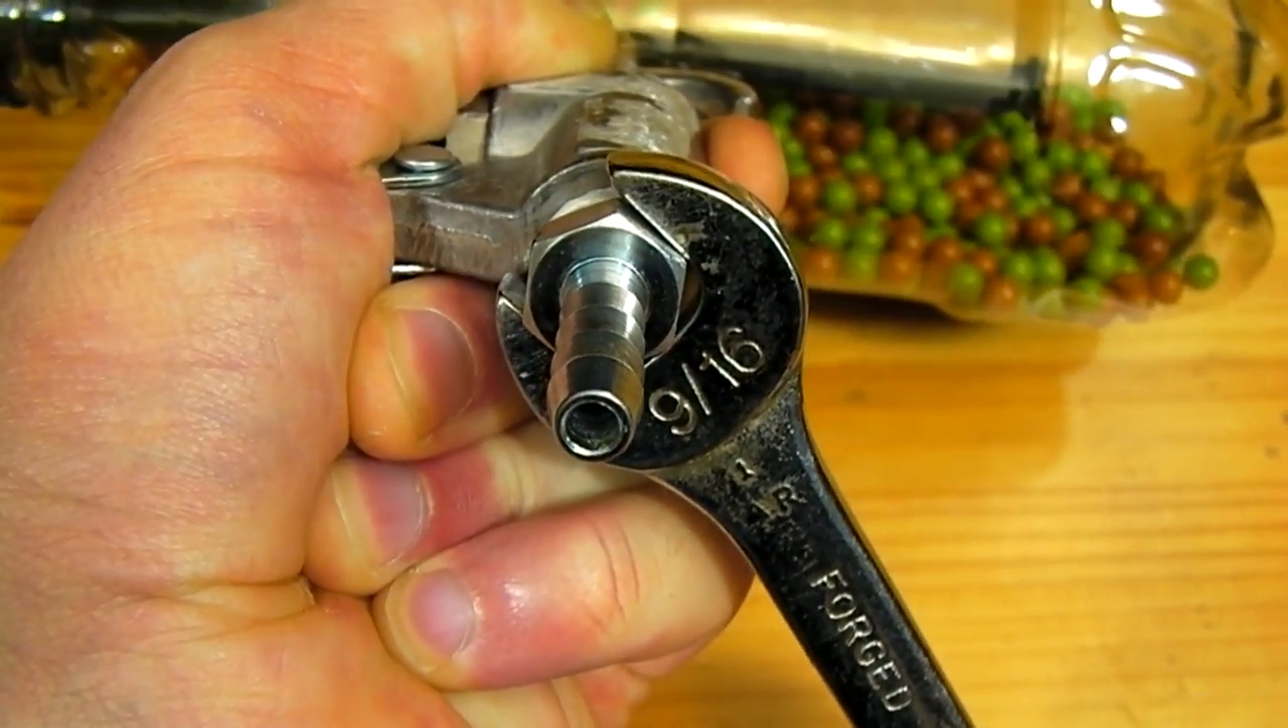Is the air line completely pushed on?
No.